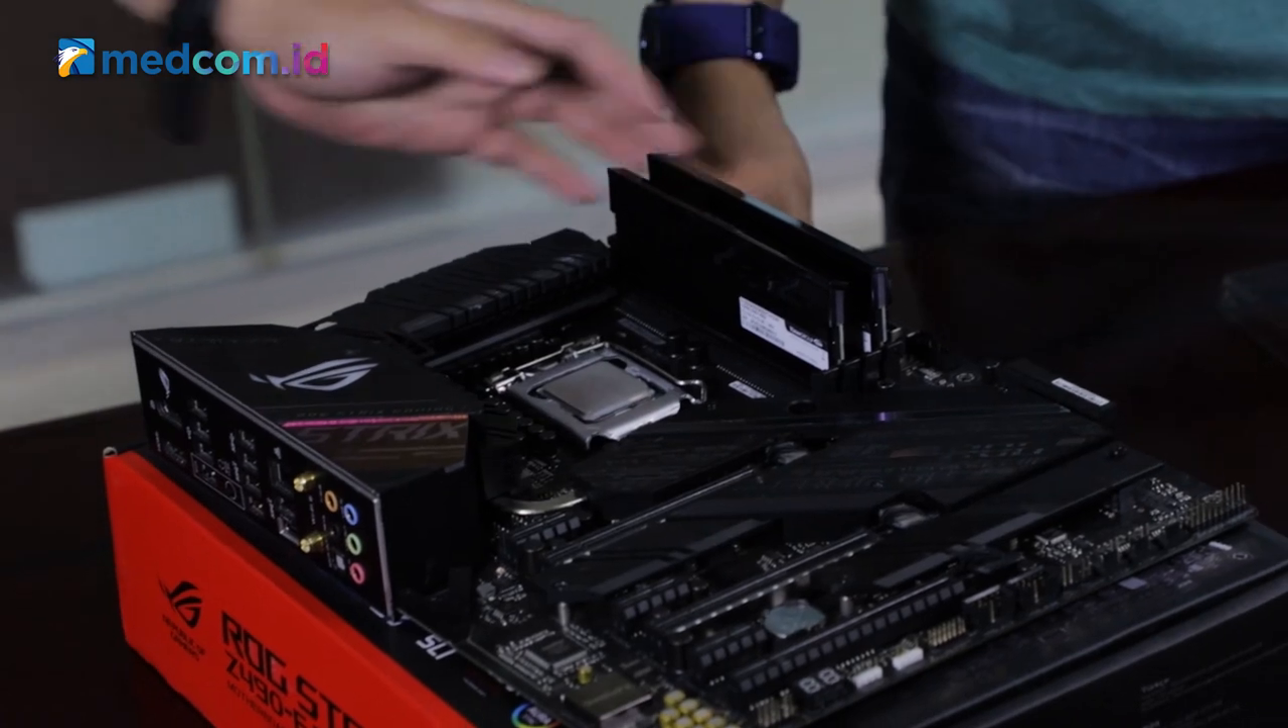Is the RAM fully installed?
Yes.